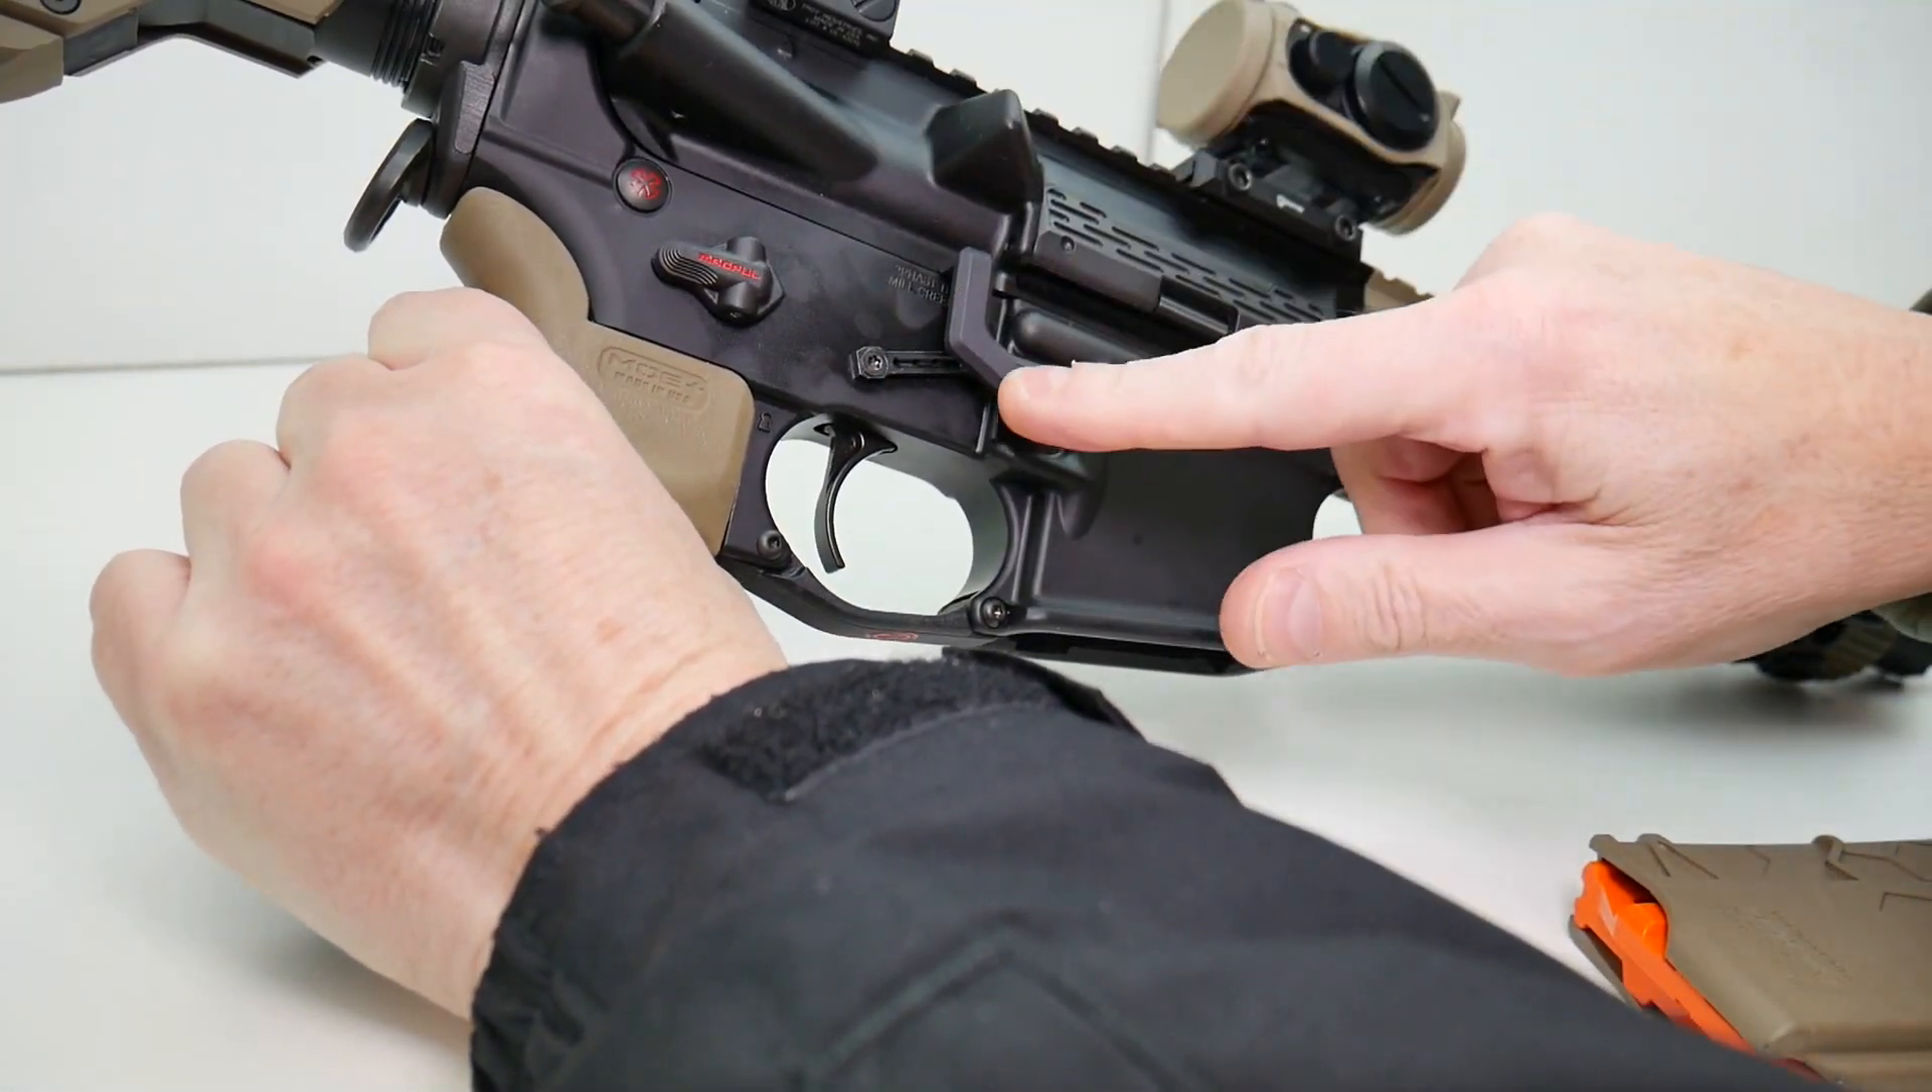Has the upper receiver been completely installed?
Yes.